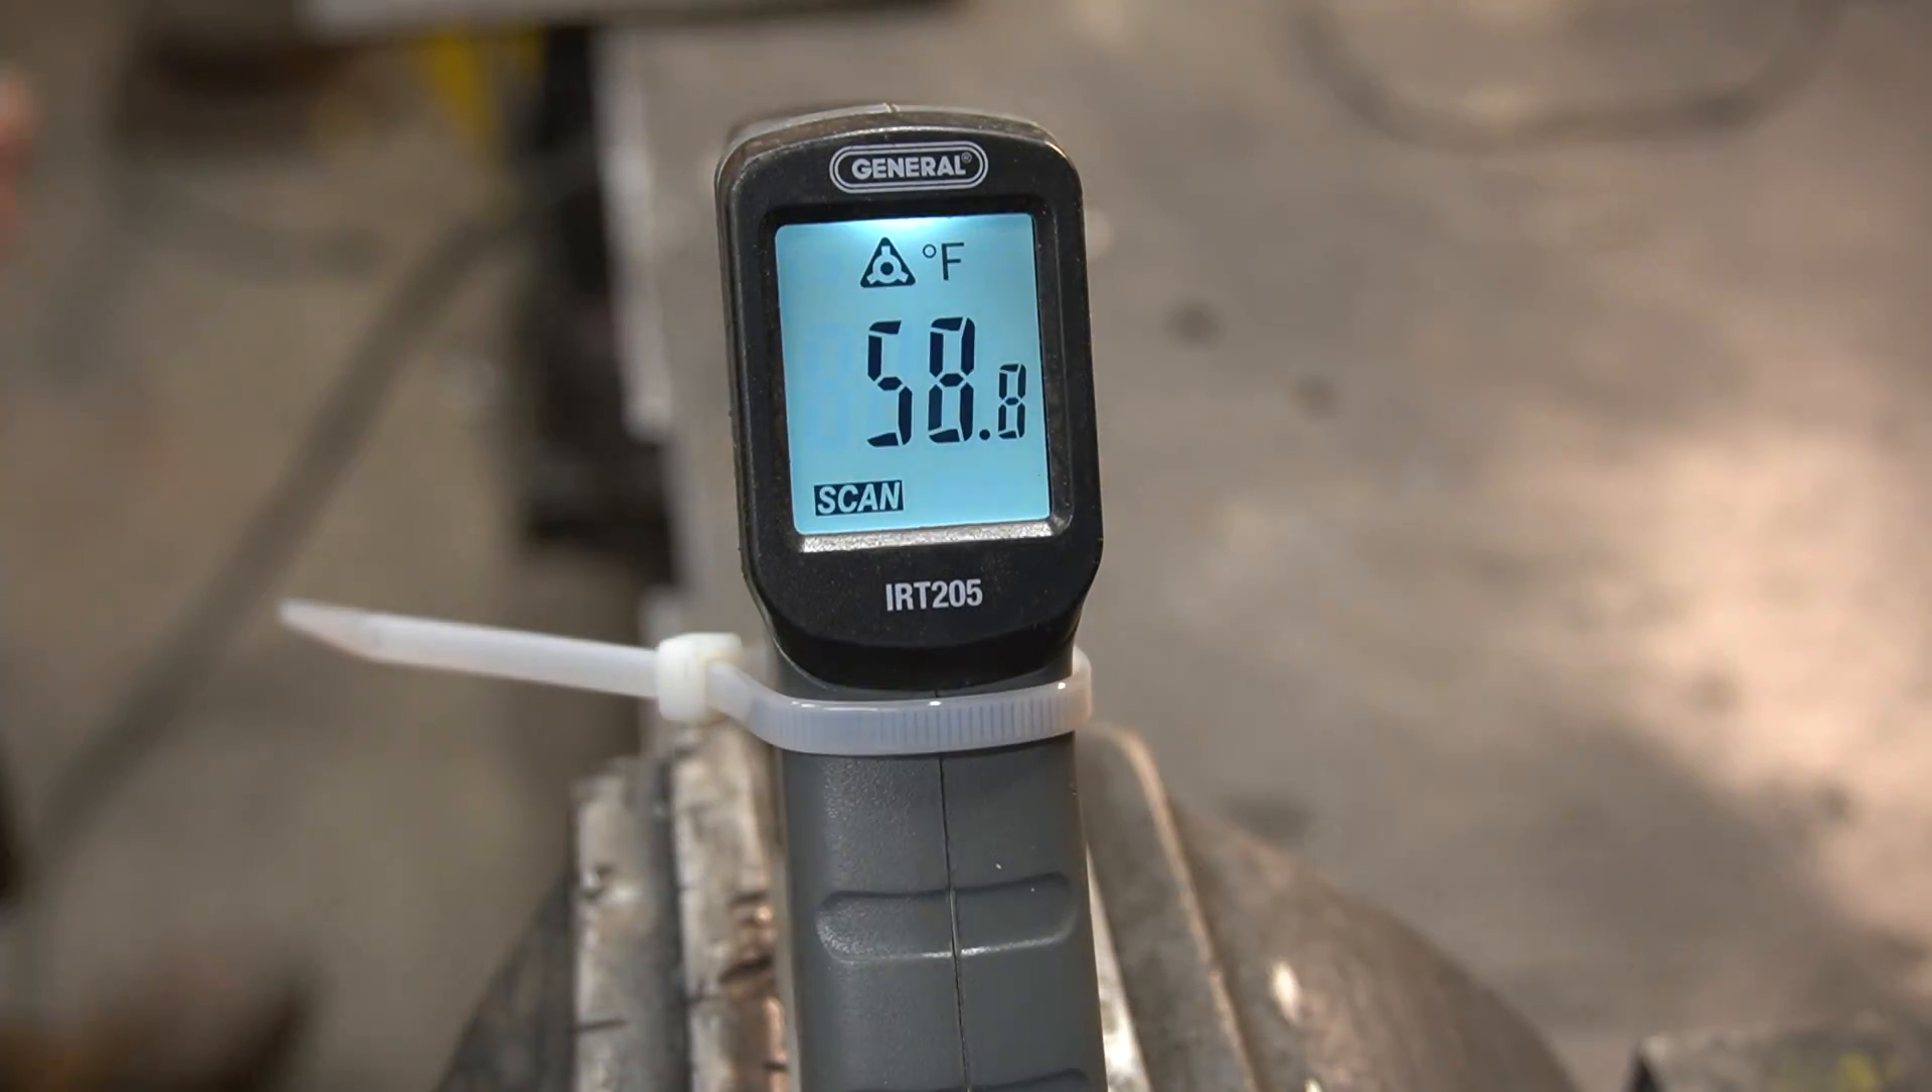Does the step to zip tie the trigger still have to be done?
No.